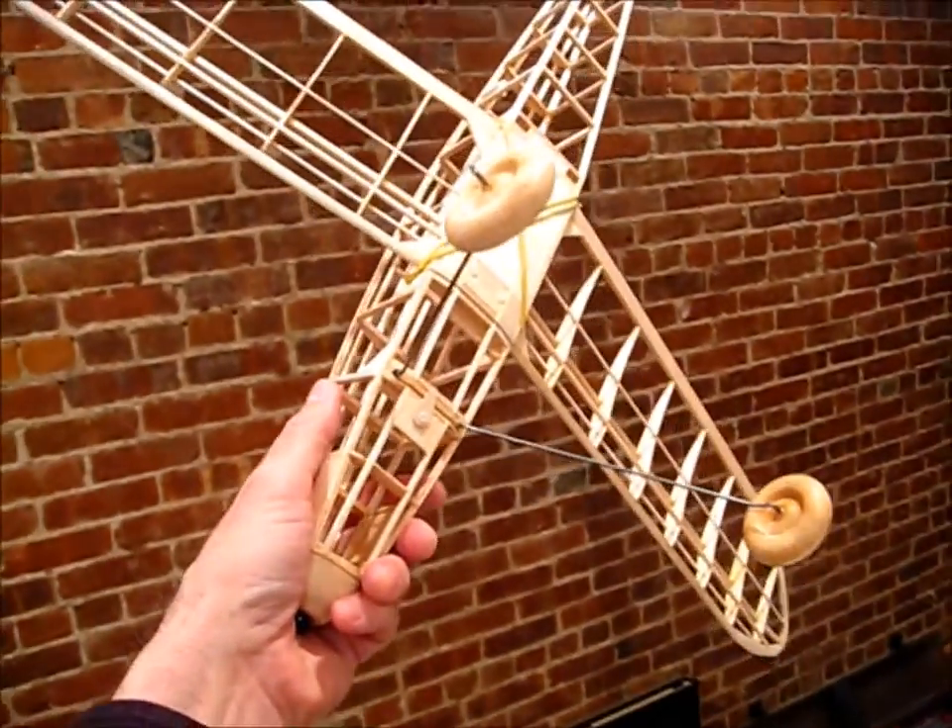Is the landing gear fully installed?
Yes.